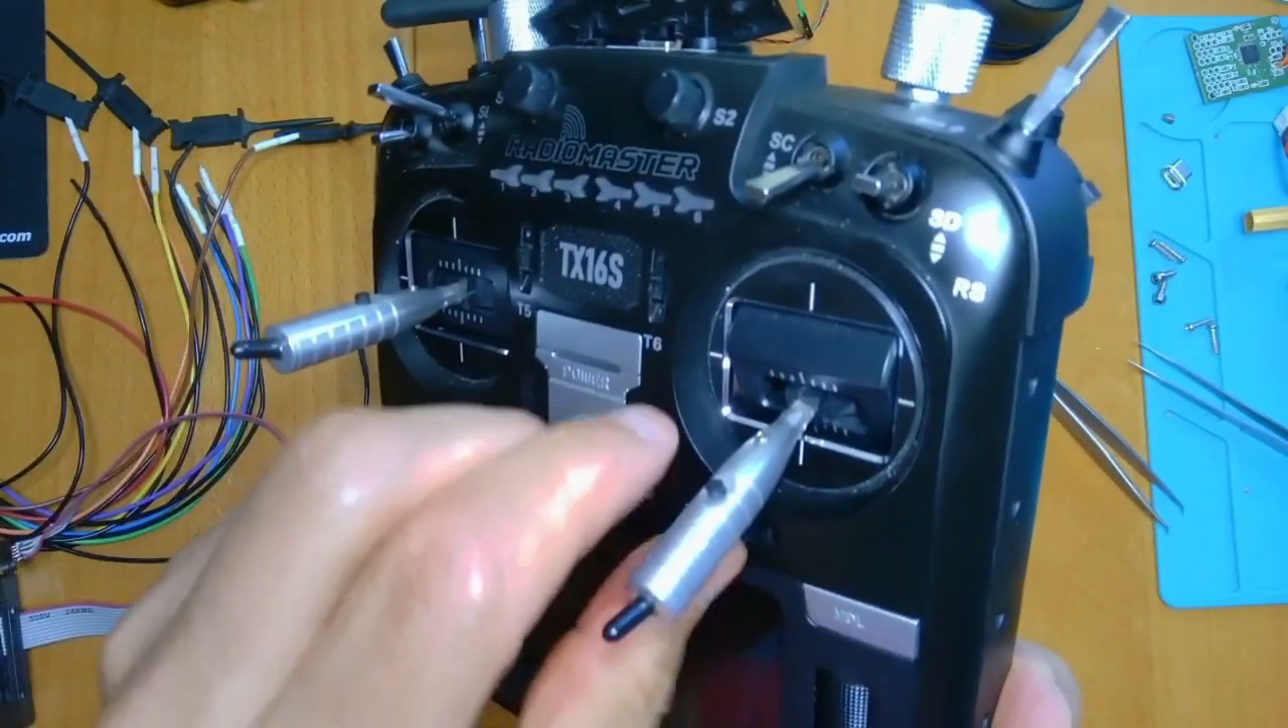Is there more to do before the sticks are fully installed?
No.